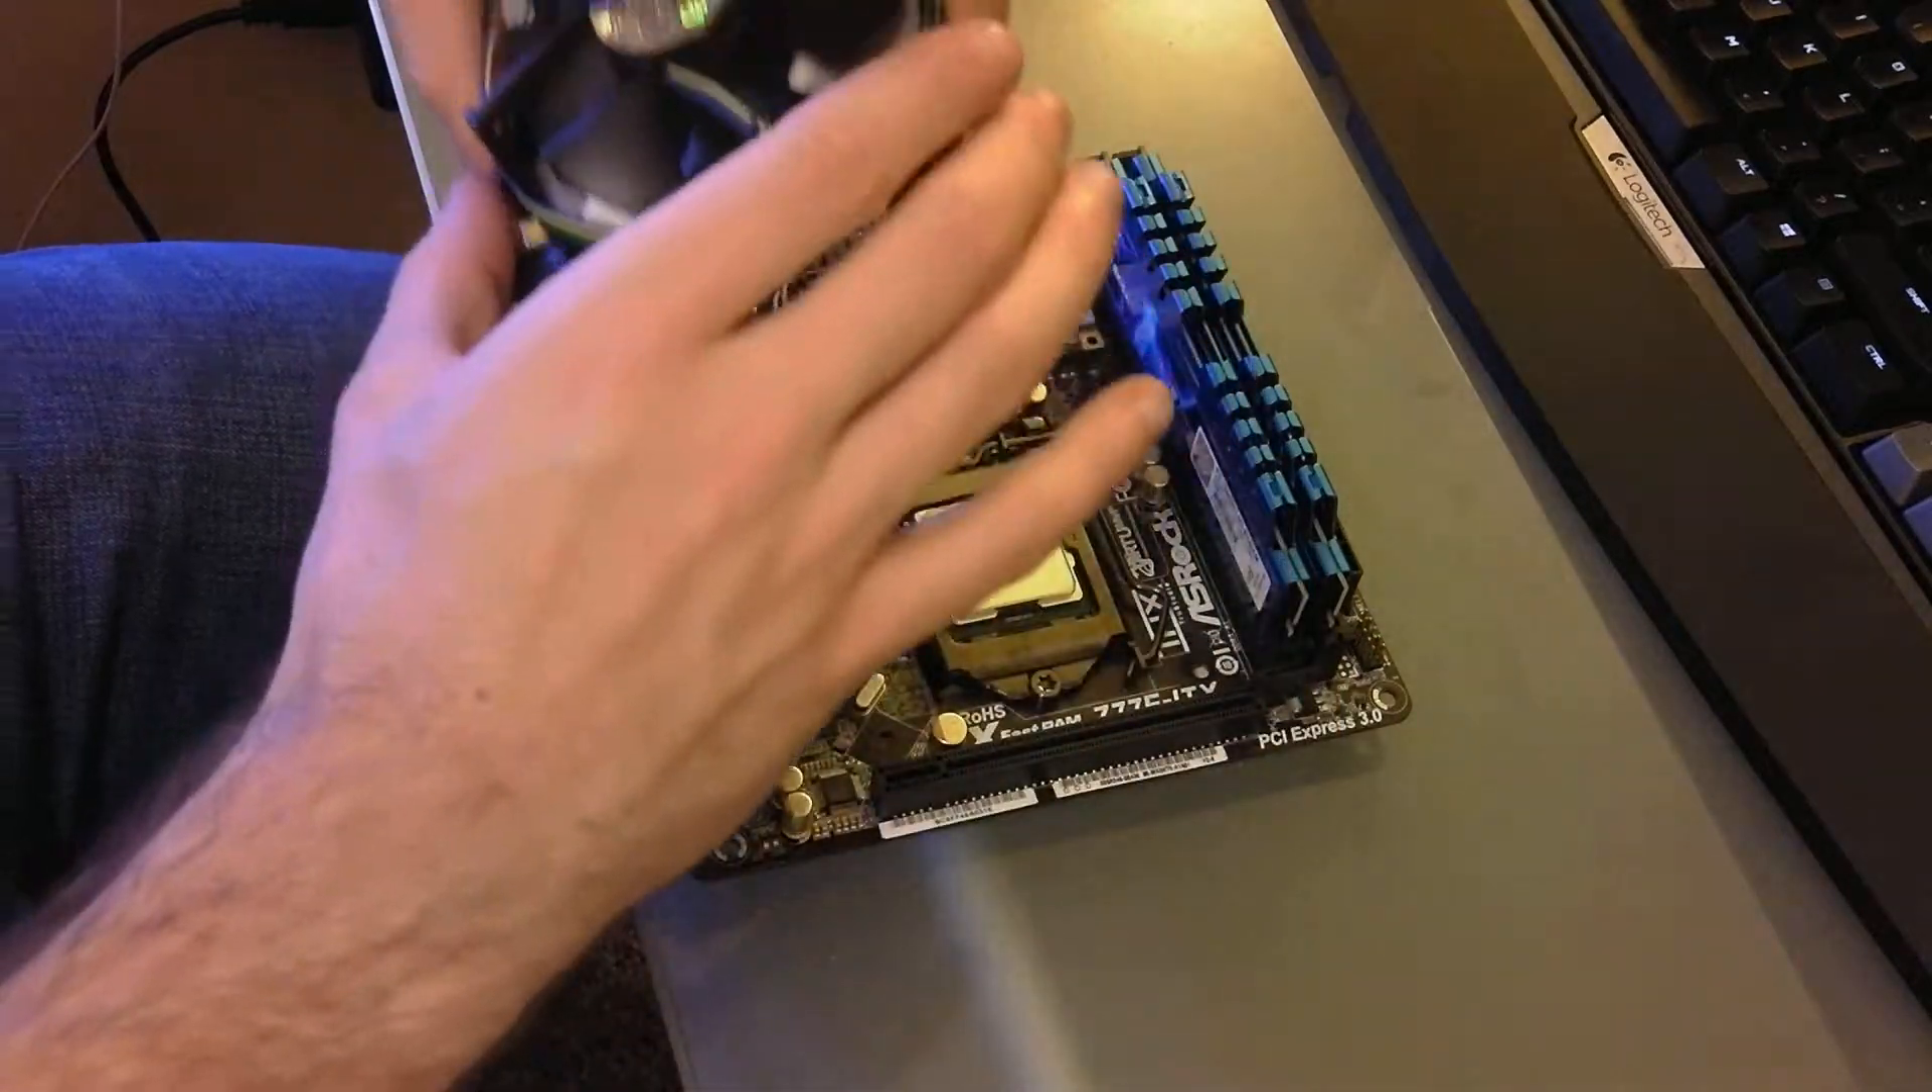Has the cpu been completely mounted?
Yes.